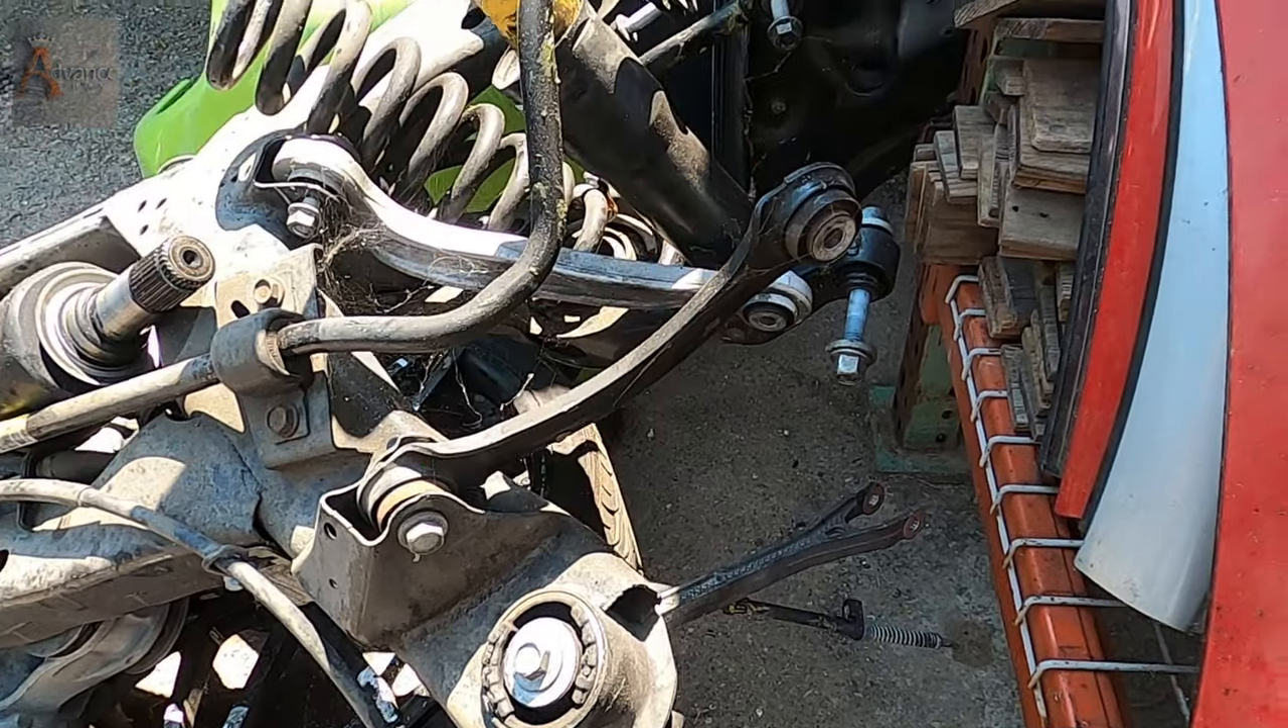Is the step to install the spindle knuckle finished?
No.